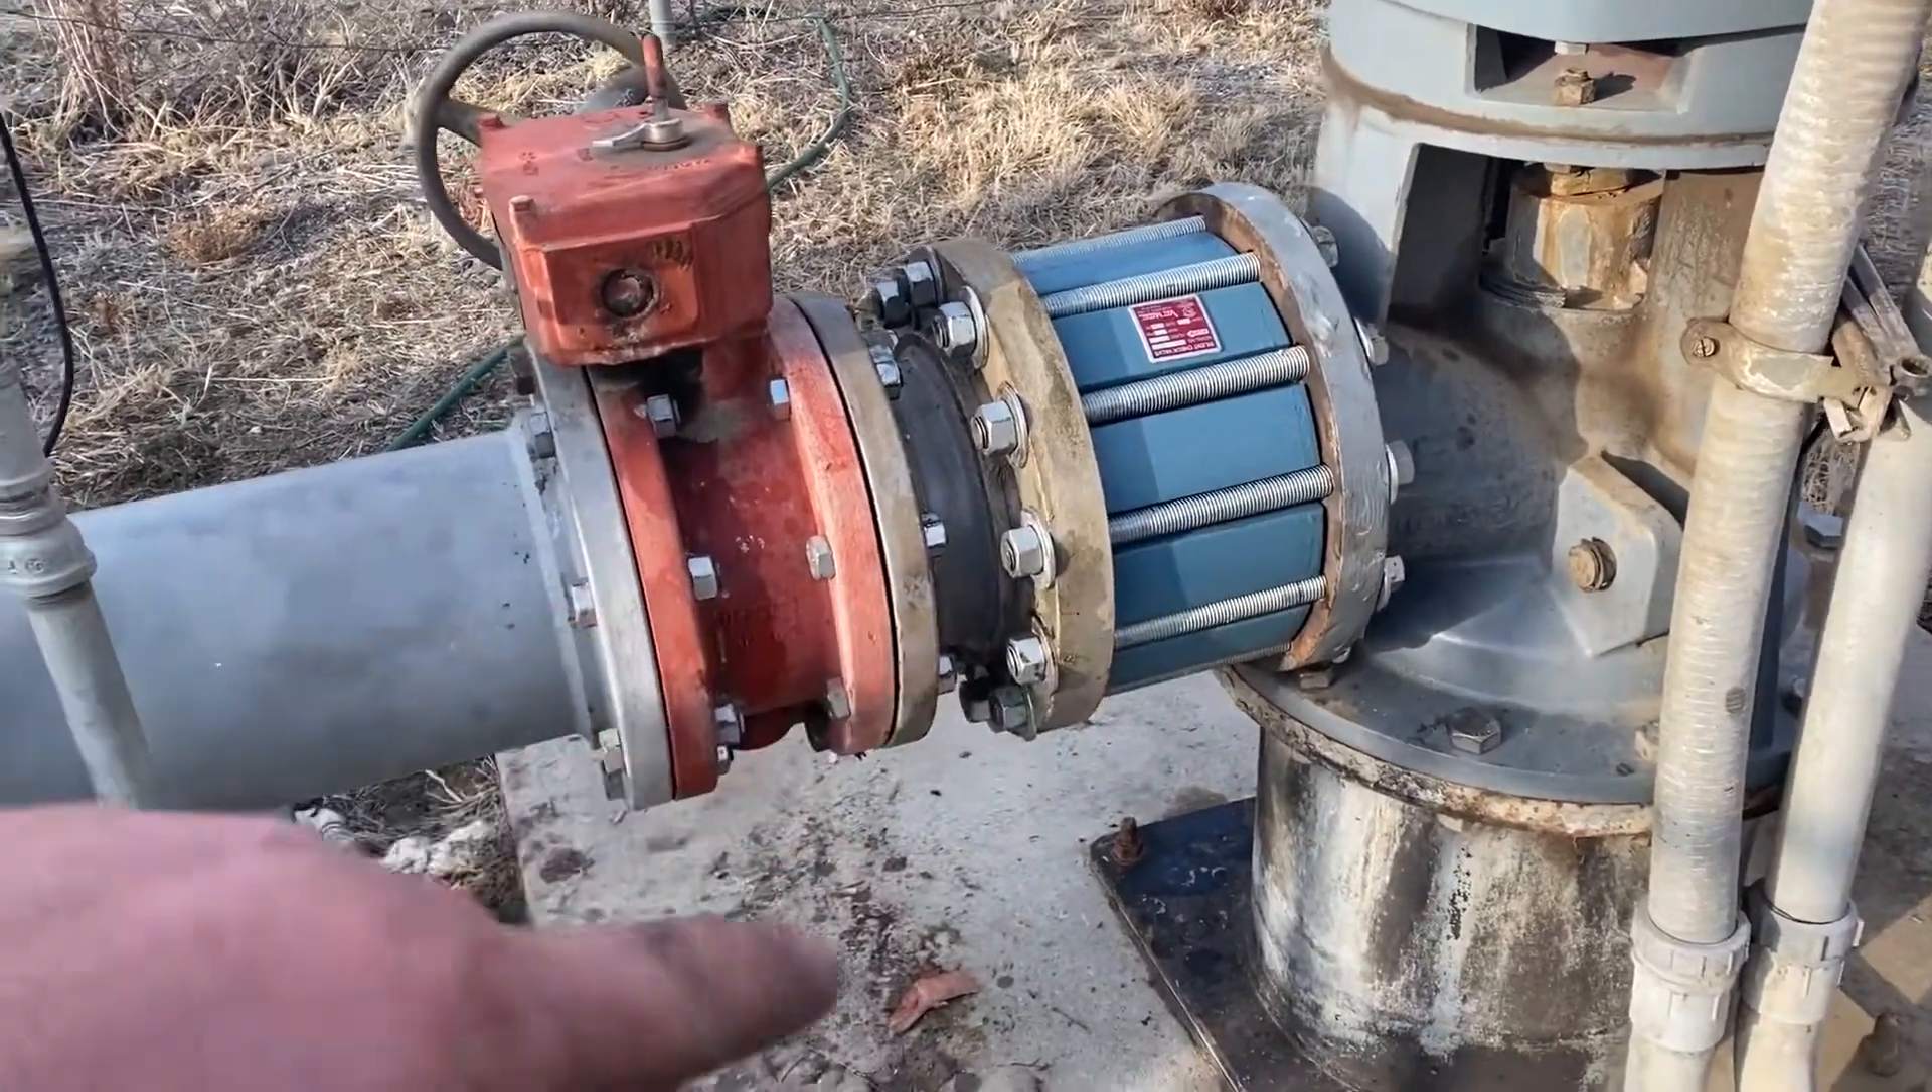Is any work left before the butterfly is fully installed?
No.